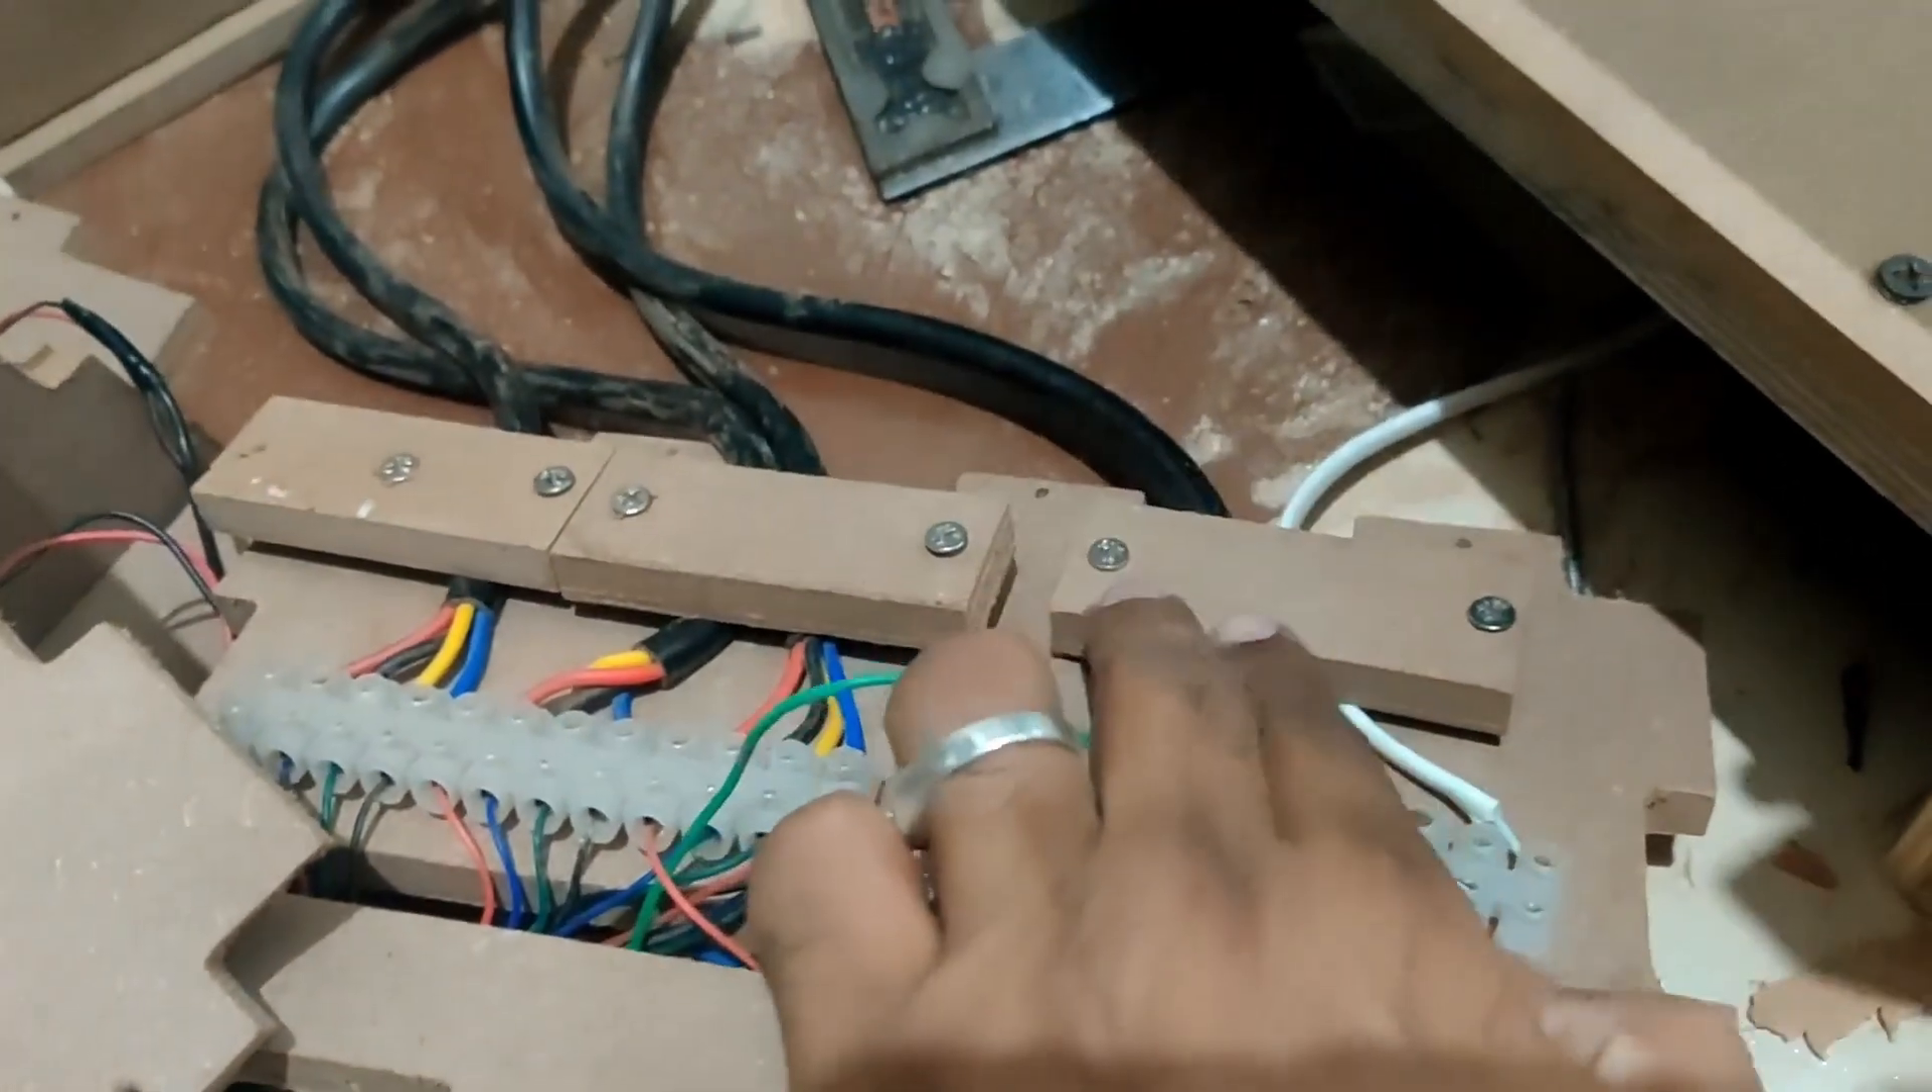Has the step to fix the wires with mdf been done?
Yes.